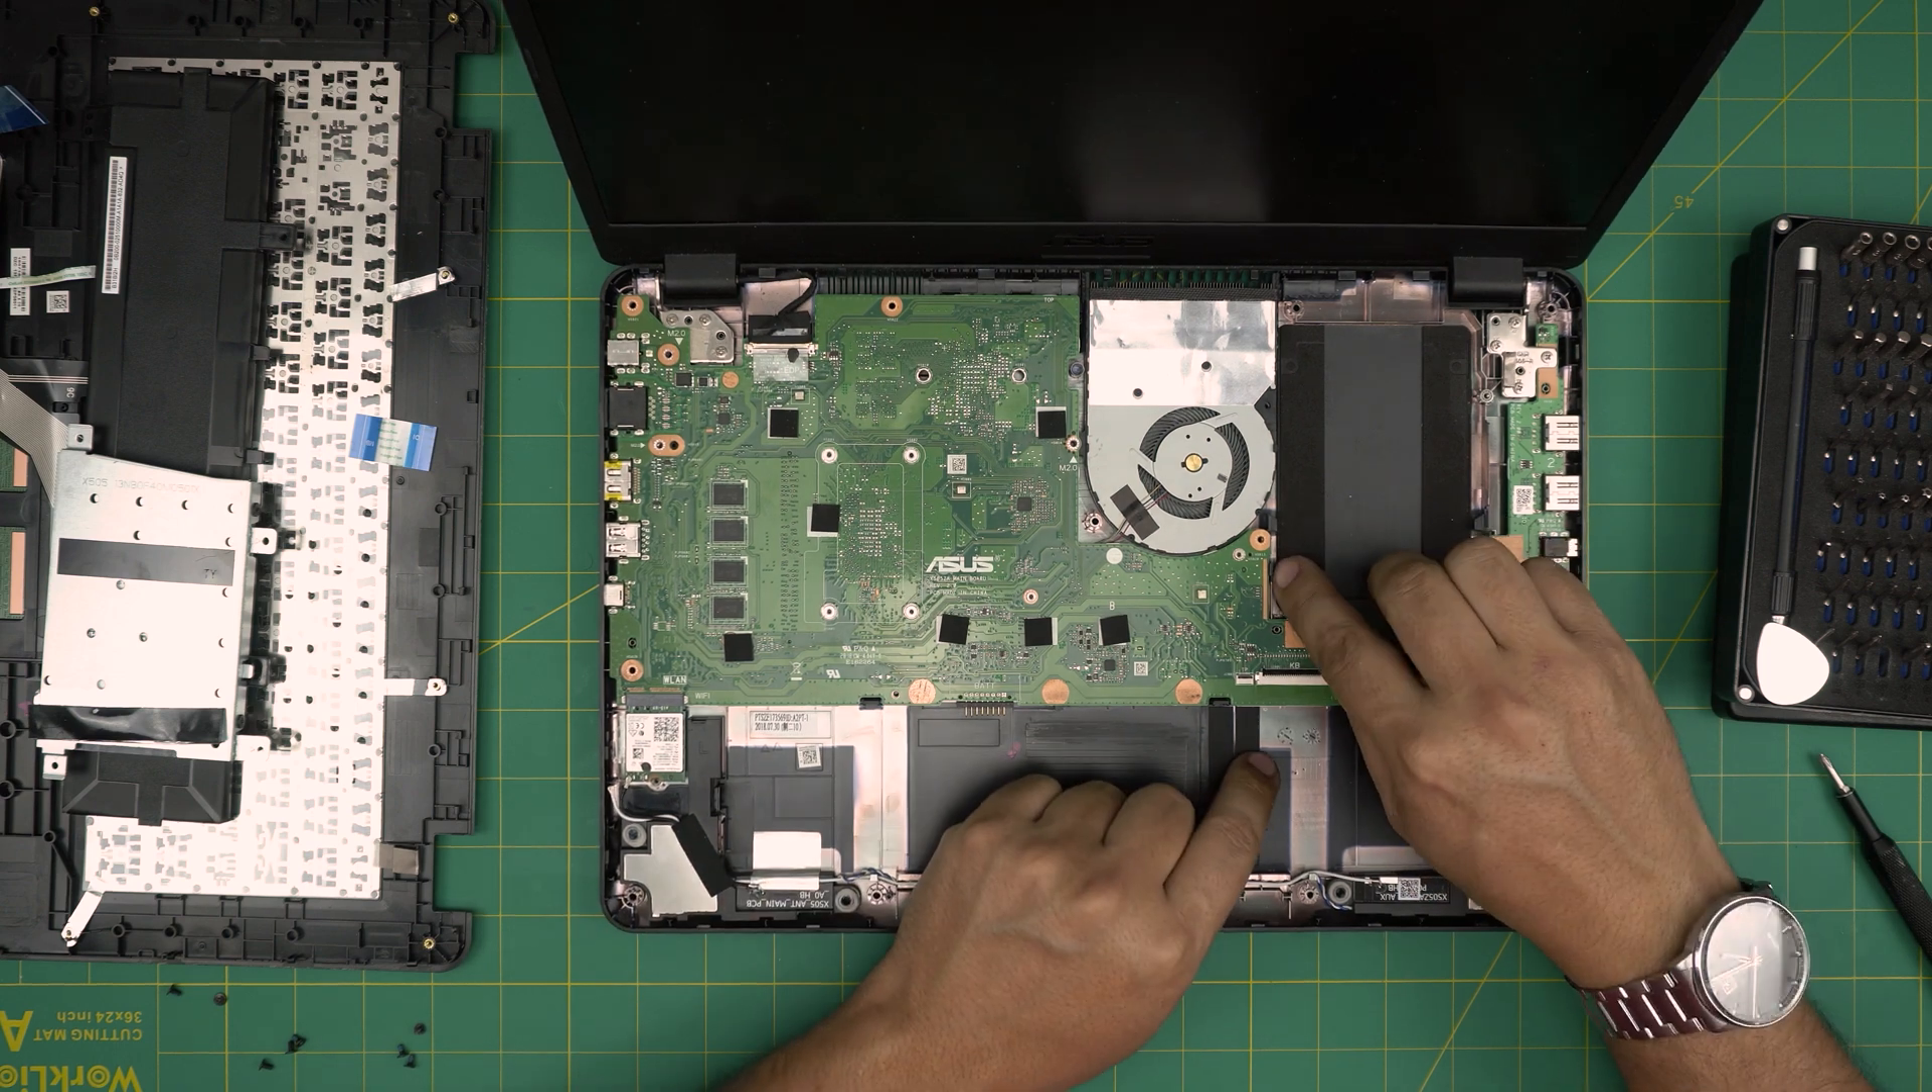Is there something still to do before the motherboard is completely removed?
Yes.